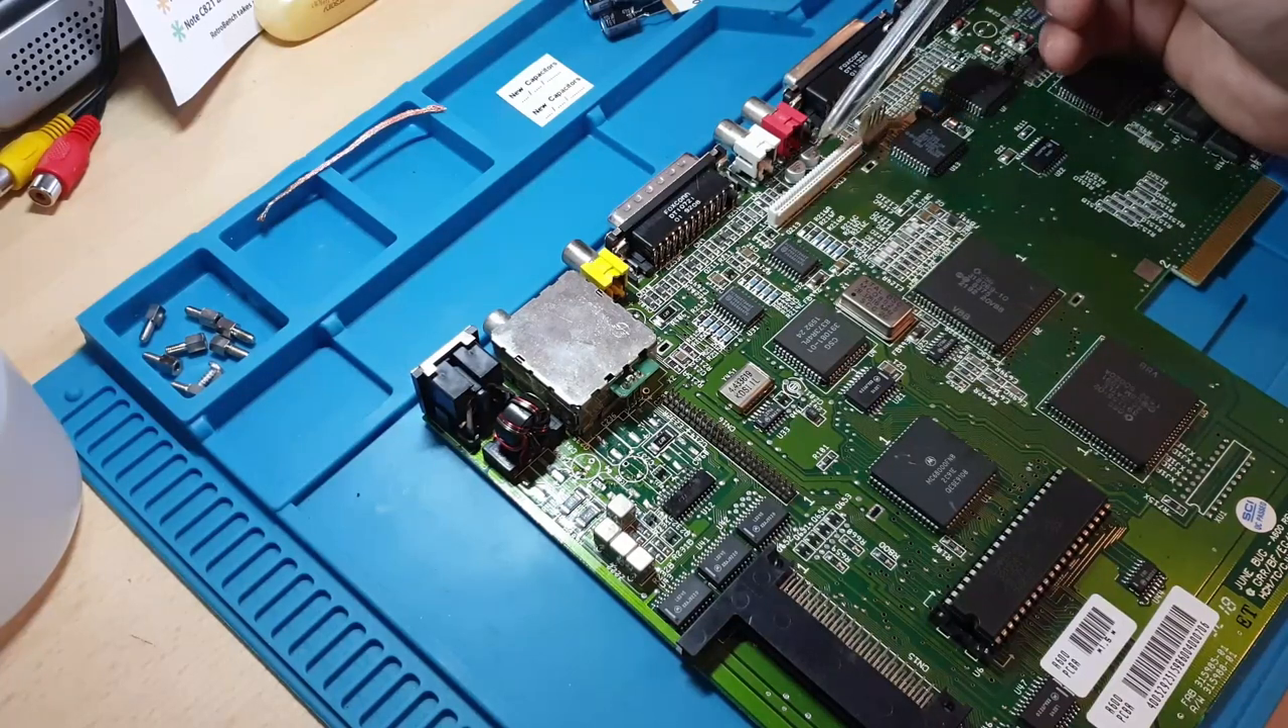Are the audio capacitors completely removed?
No.